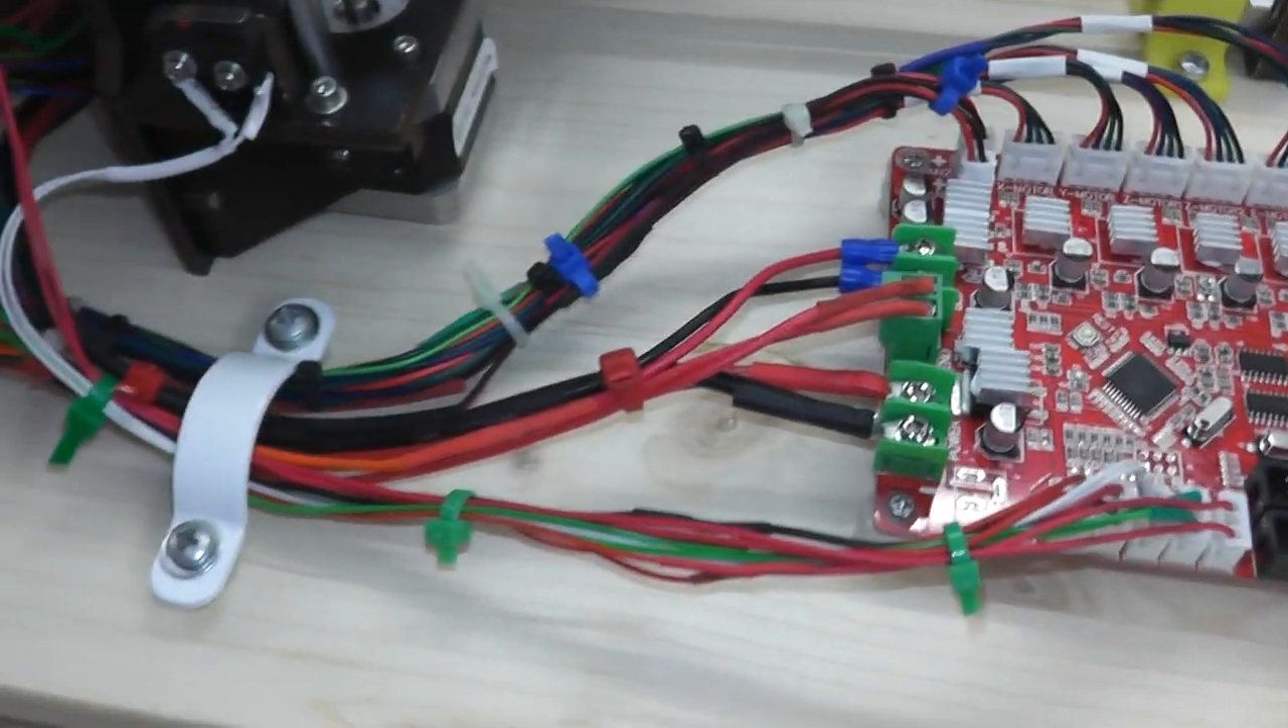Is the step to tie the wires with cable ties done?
Yes.